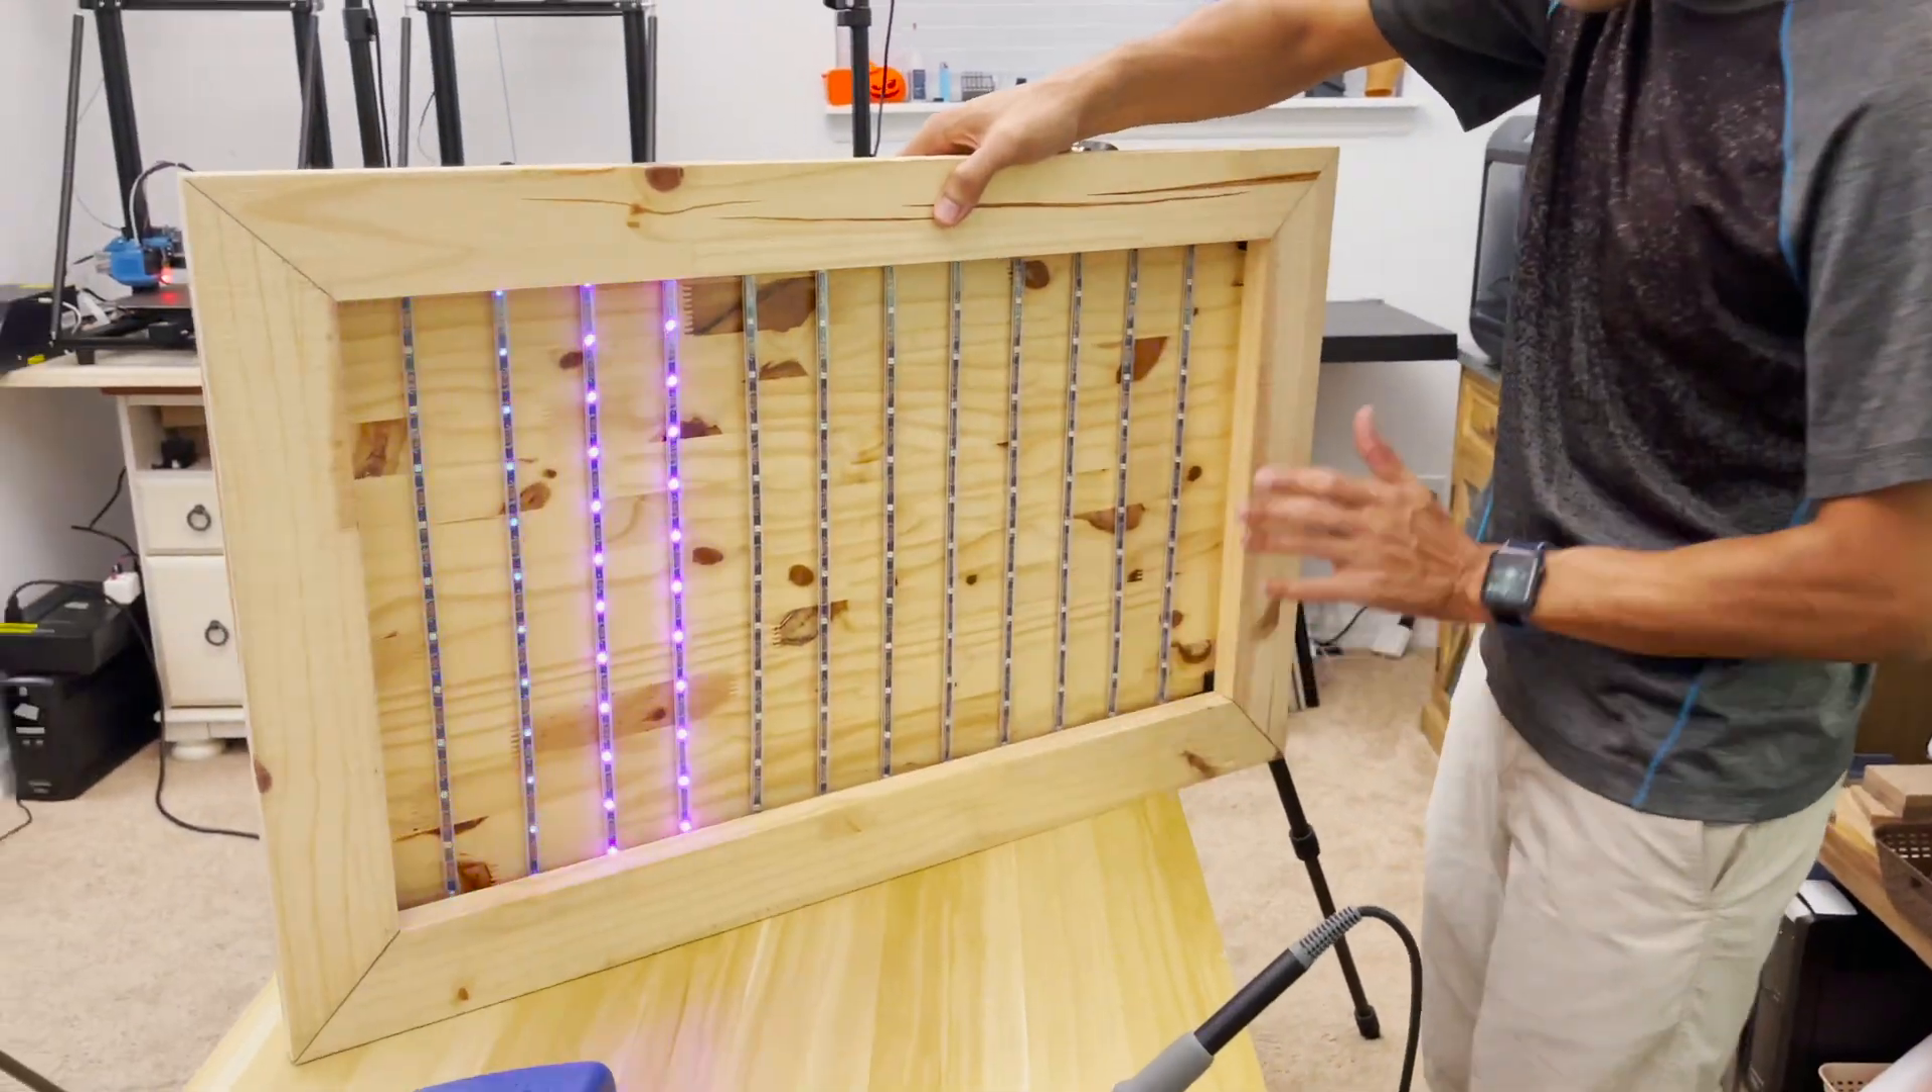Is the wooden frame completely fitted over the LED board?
Yes.